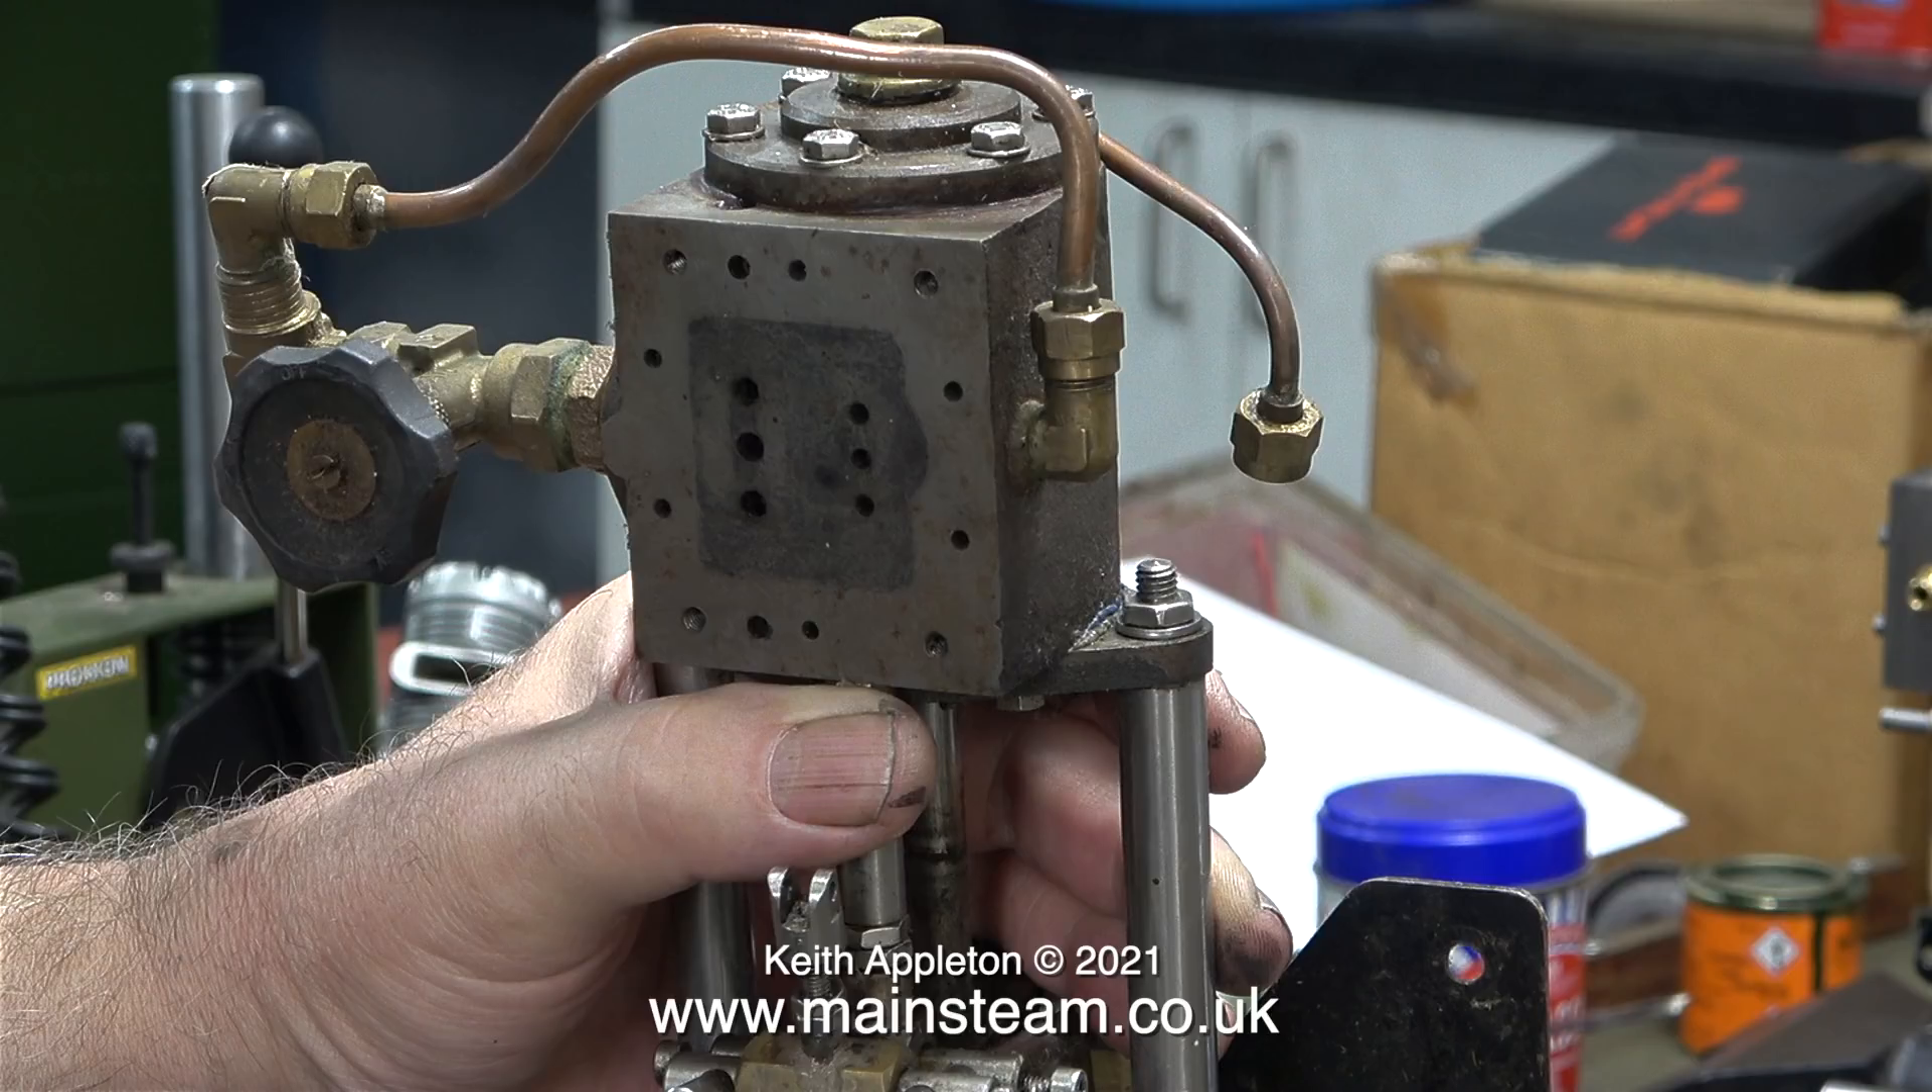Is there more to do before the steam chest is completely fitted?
Yes.